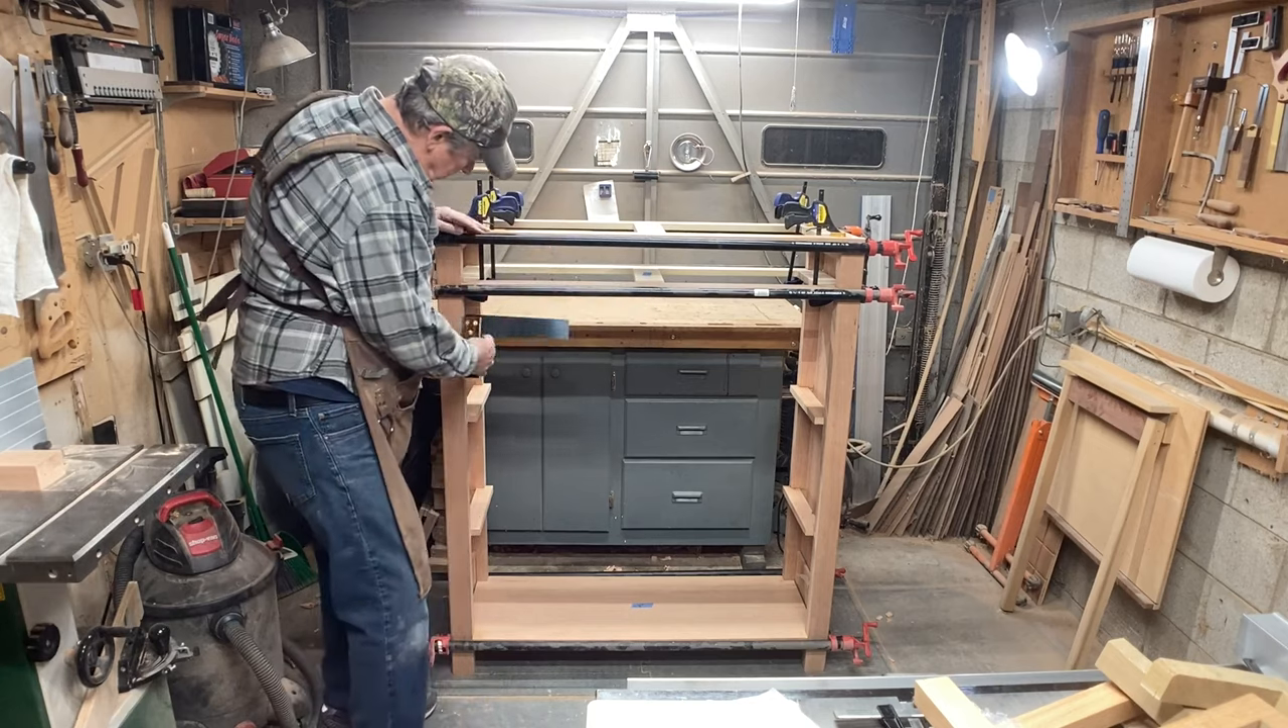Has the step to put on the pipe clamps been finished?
Yes.